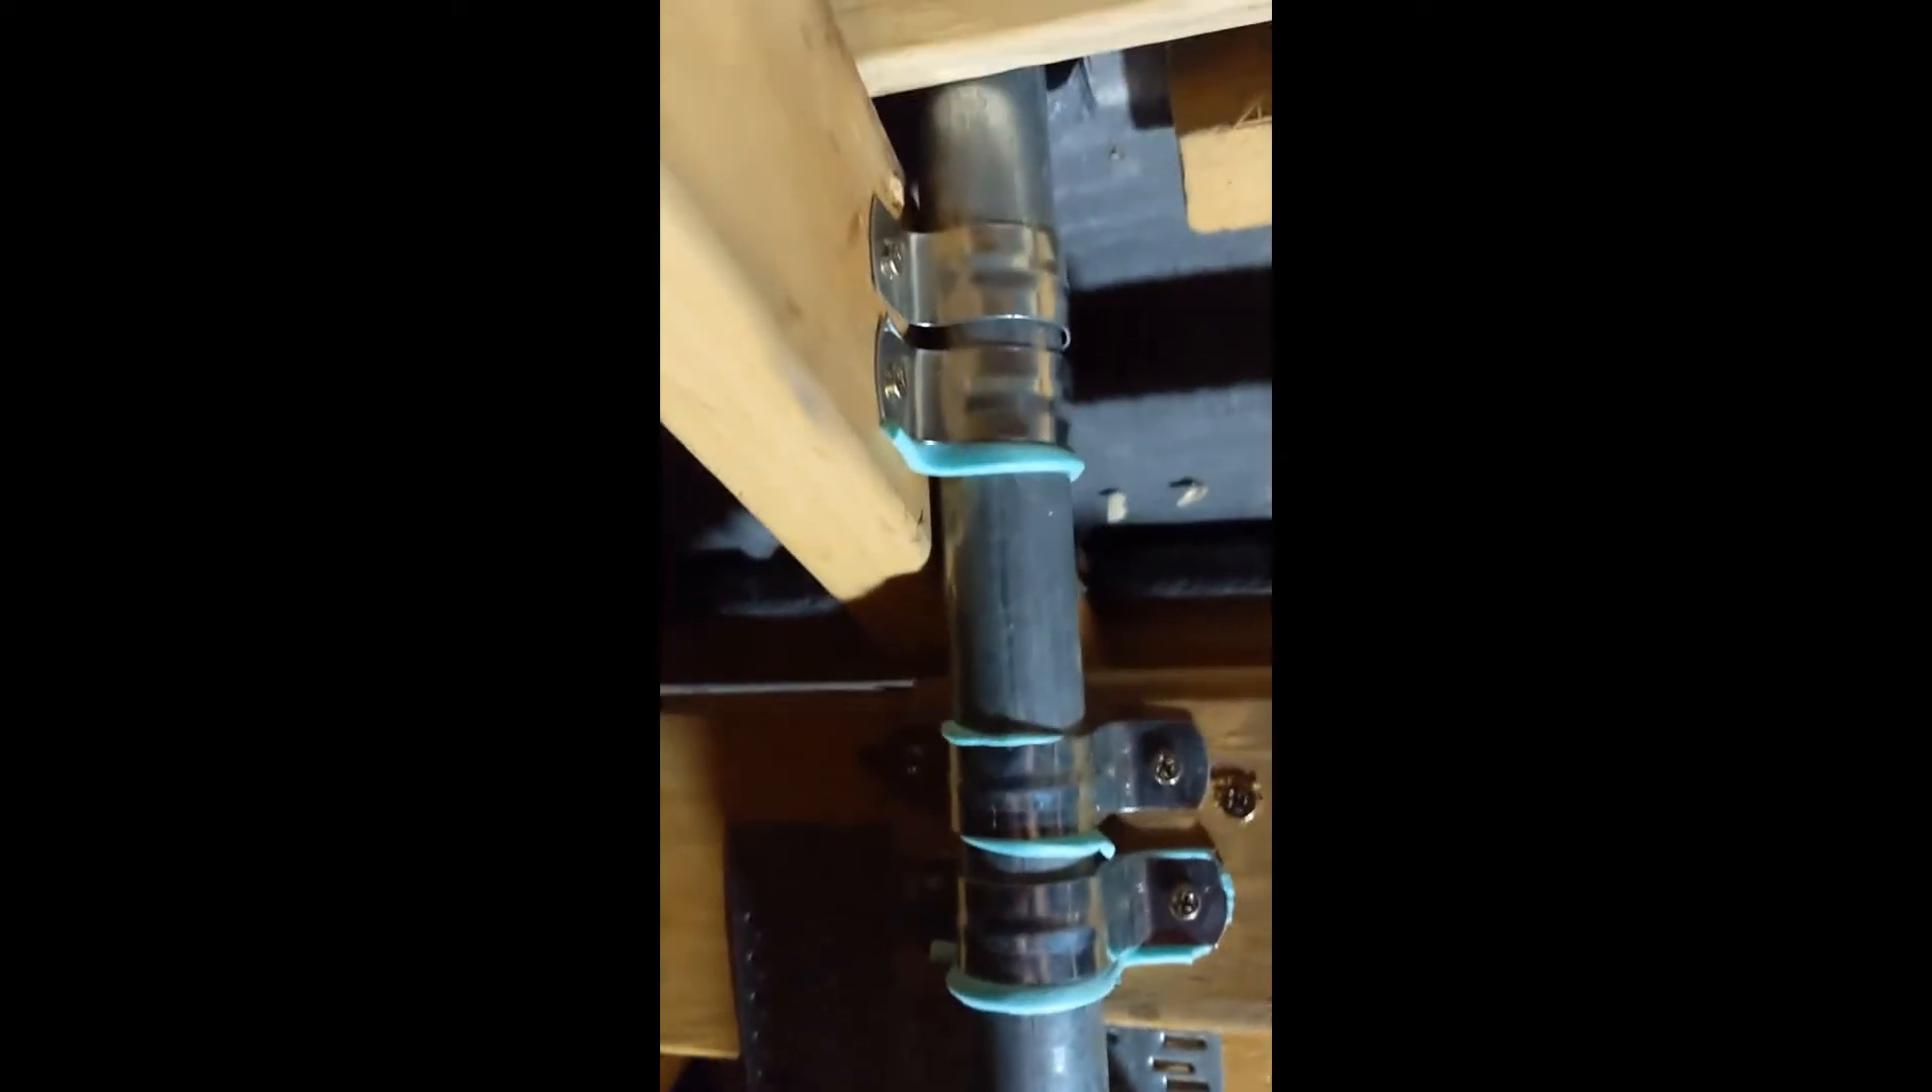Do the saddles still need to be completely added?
No.